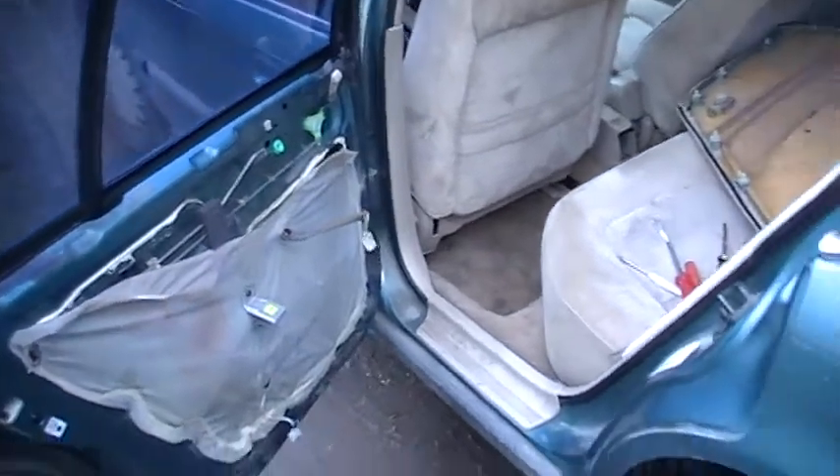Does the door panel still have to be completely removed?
No.